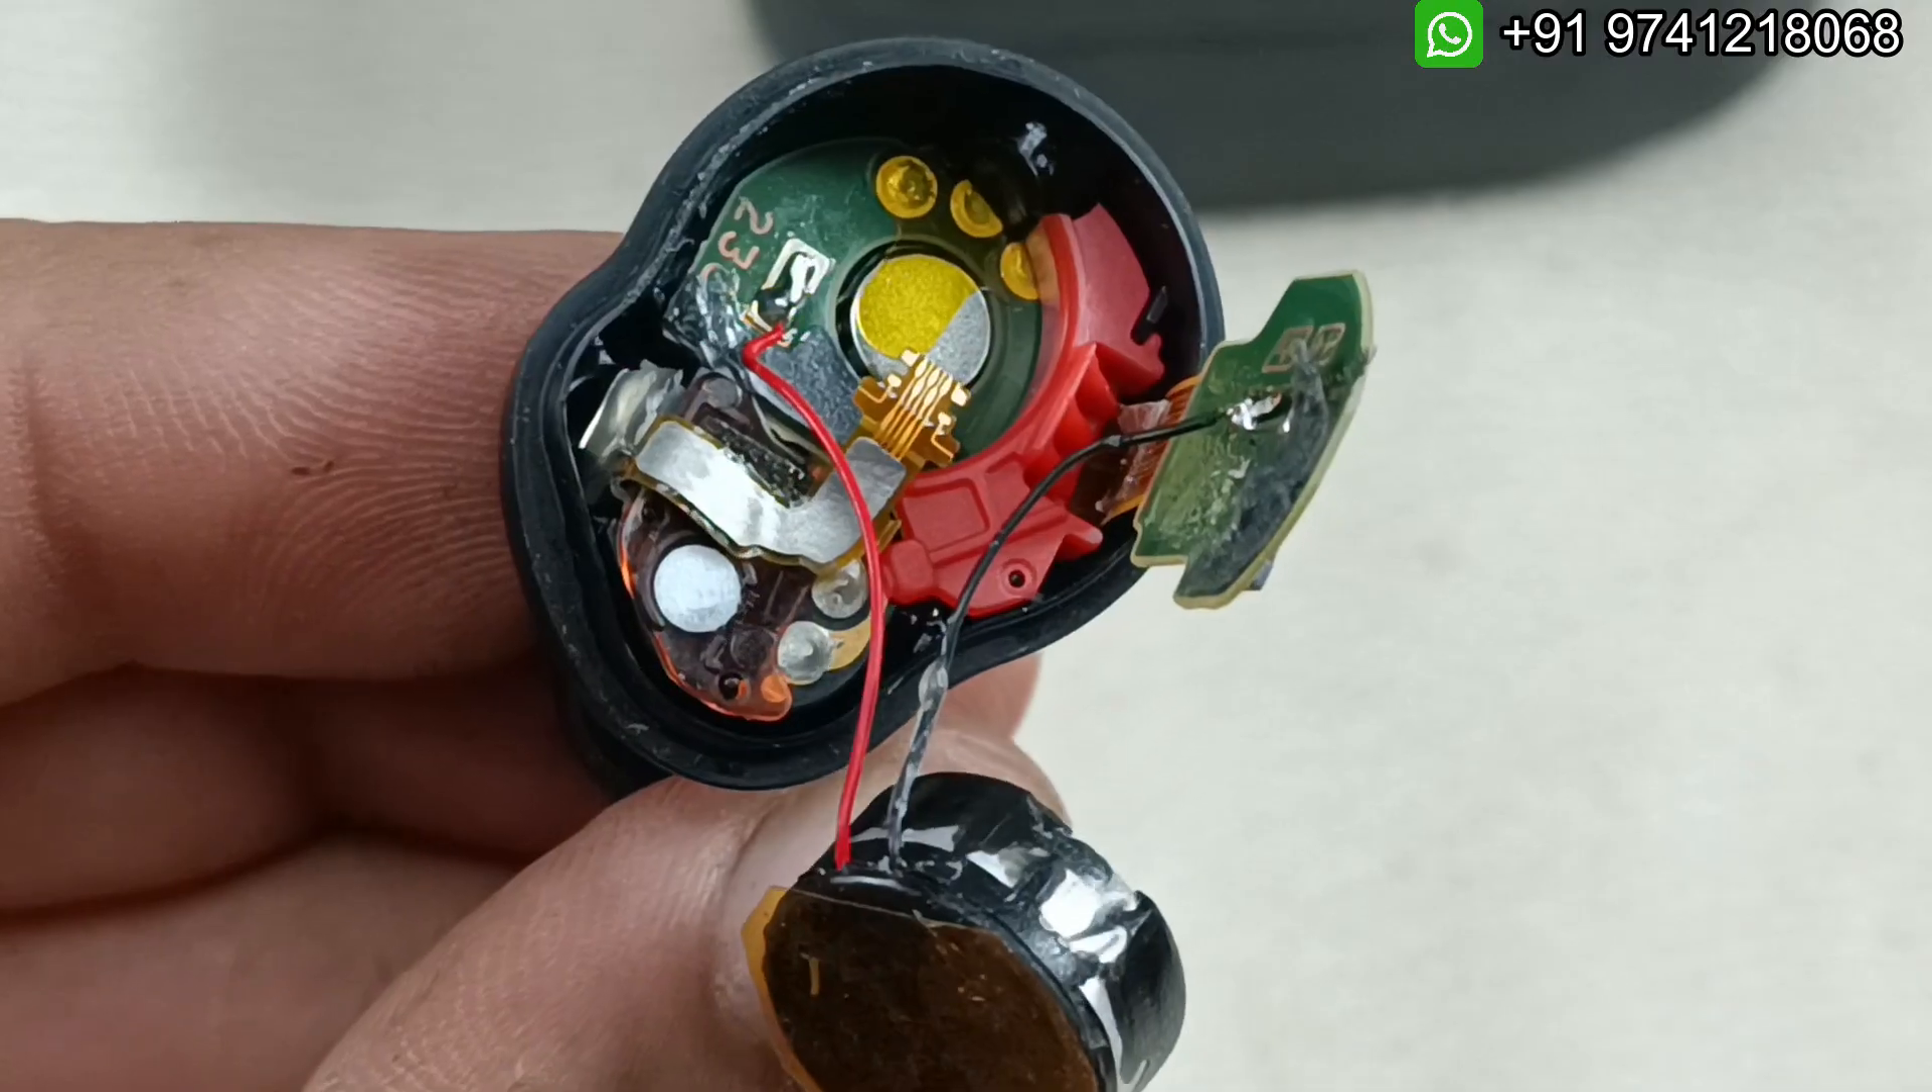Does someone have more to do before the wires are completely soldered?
No.